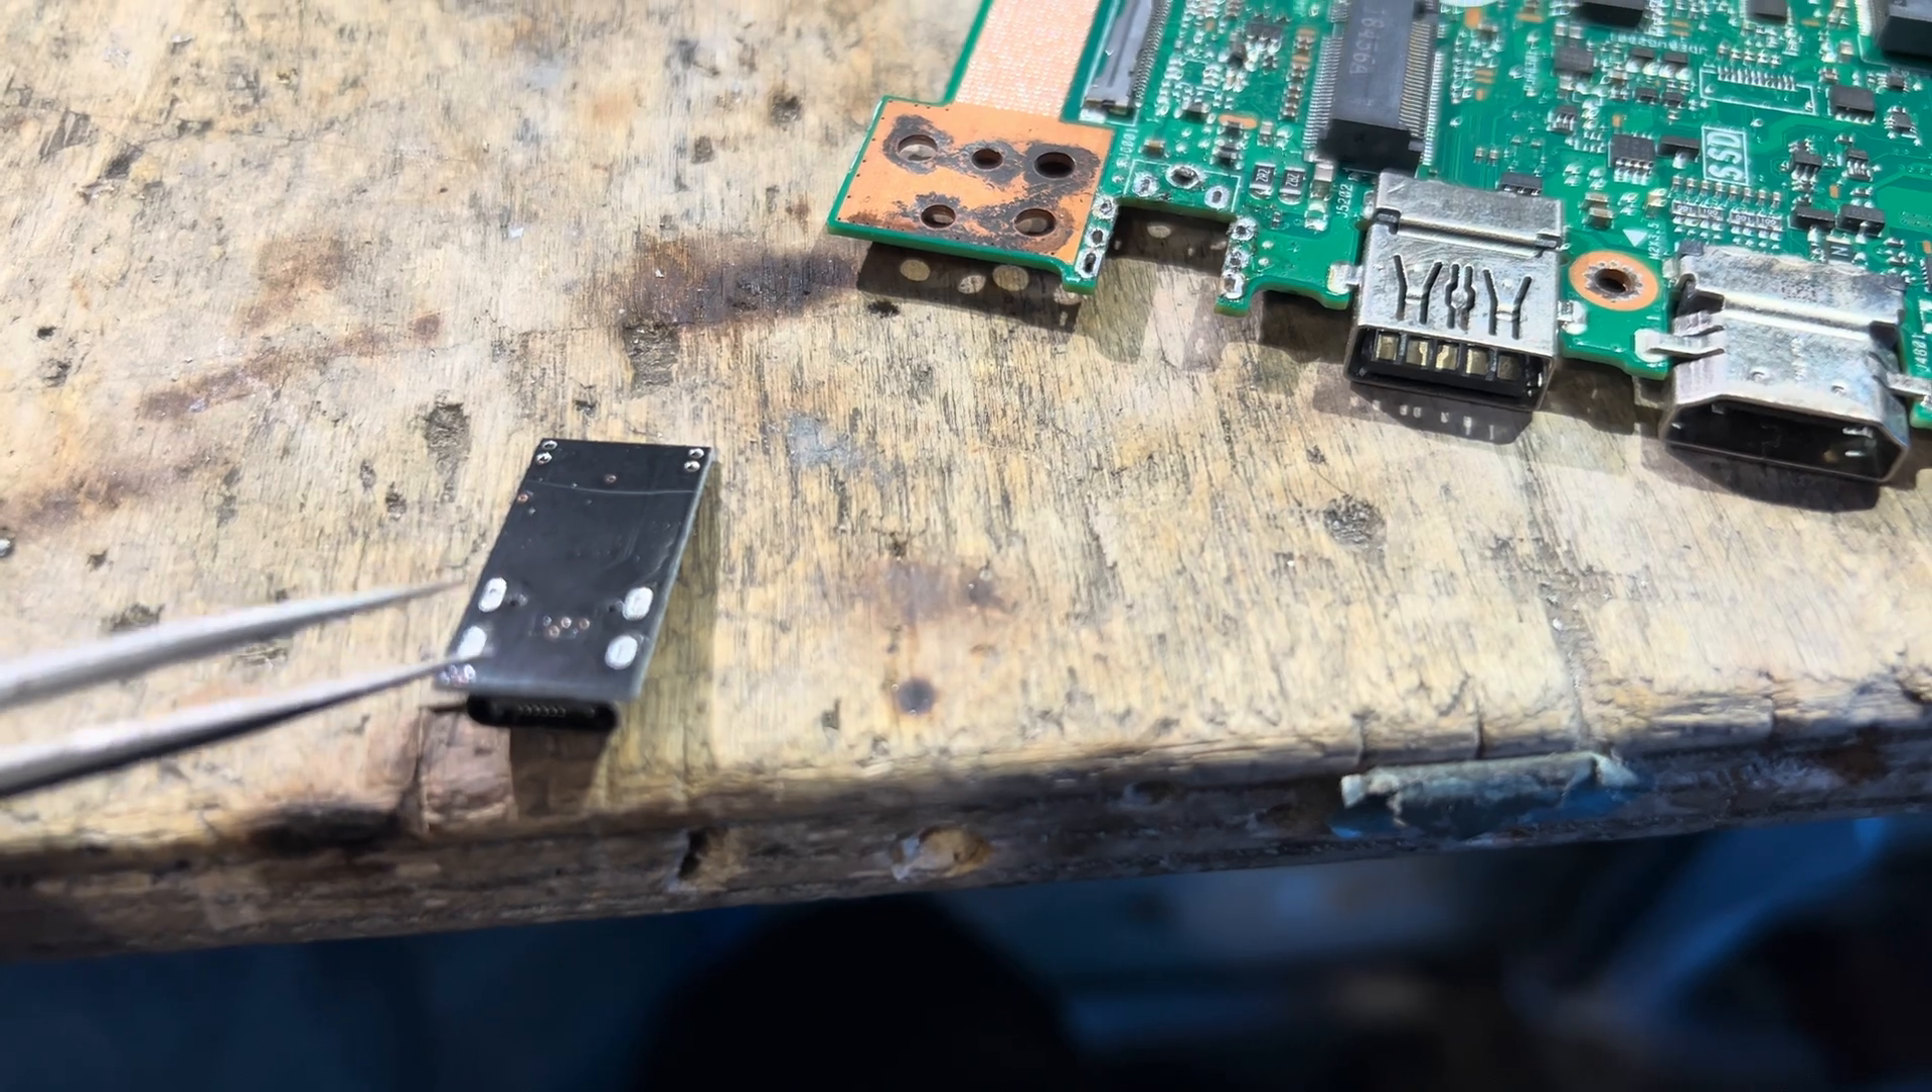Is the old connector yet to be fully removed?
No.